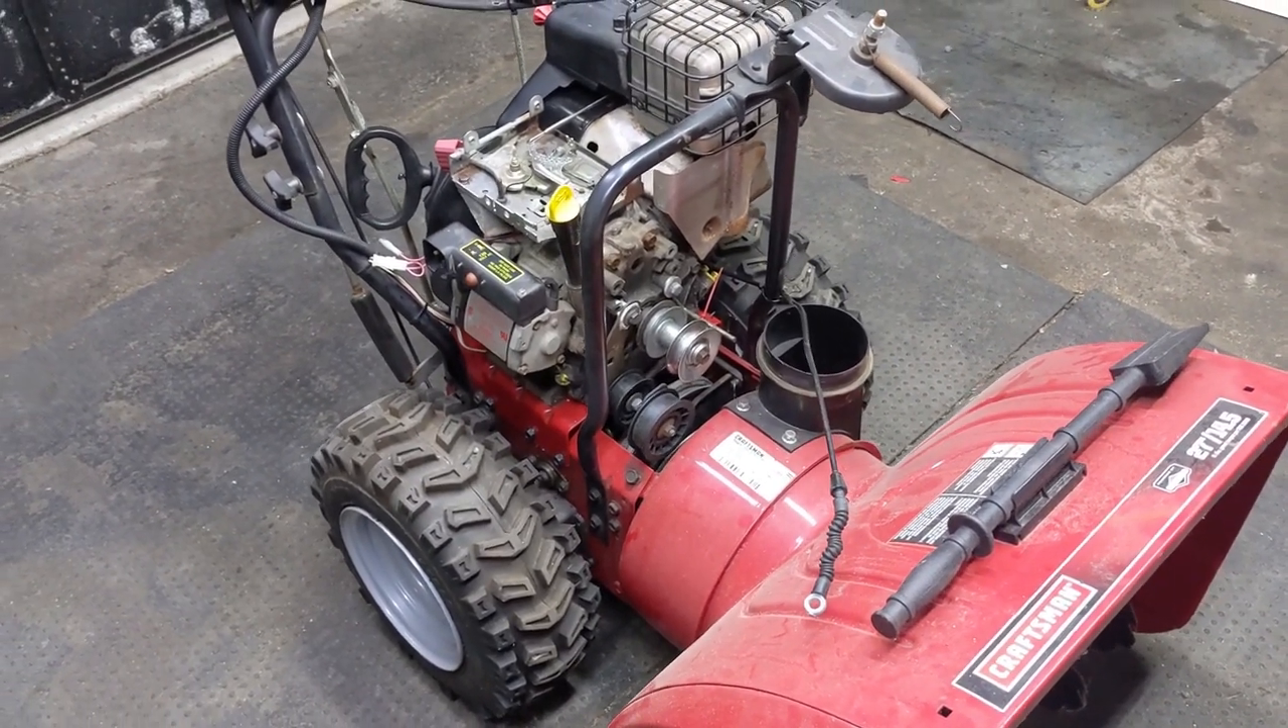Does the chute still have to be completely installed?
Yes.